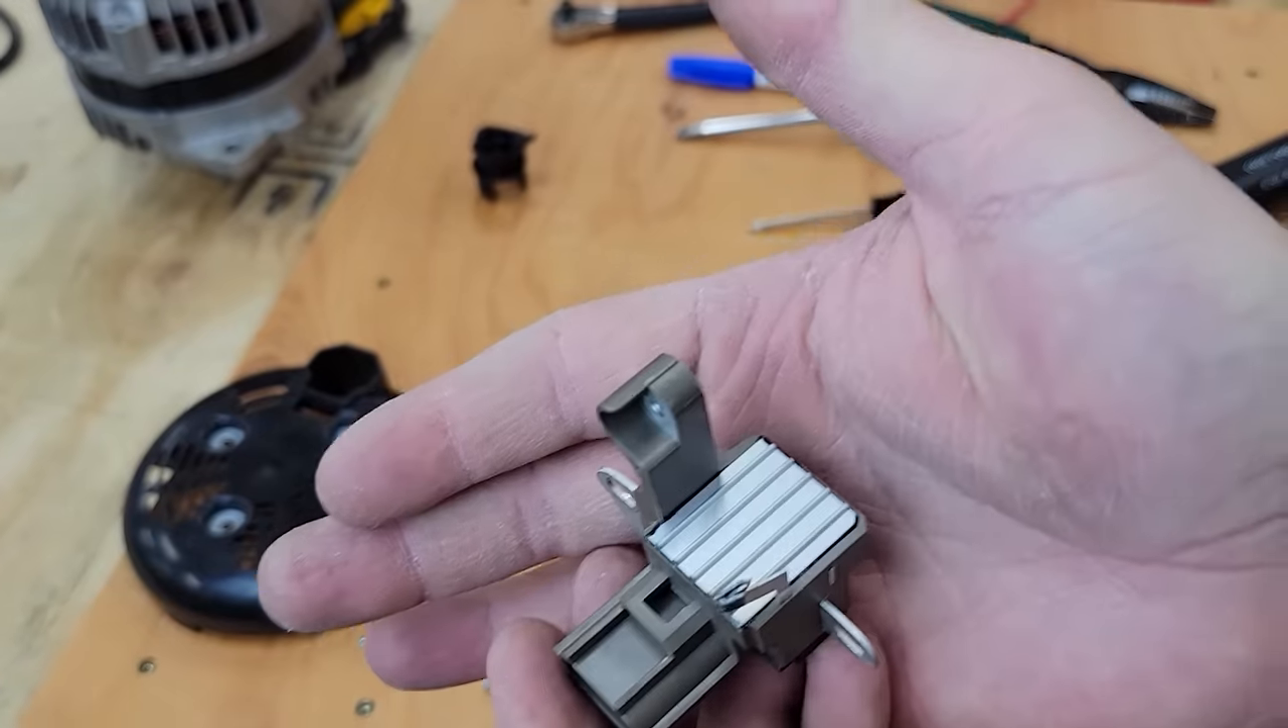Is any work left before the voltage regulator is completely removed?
No.